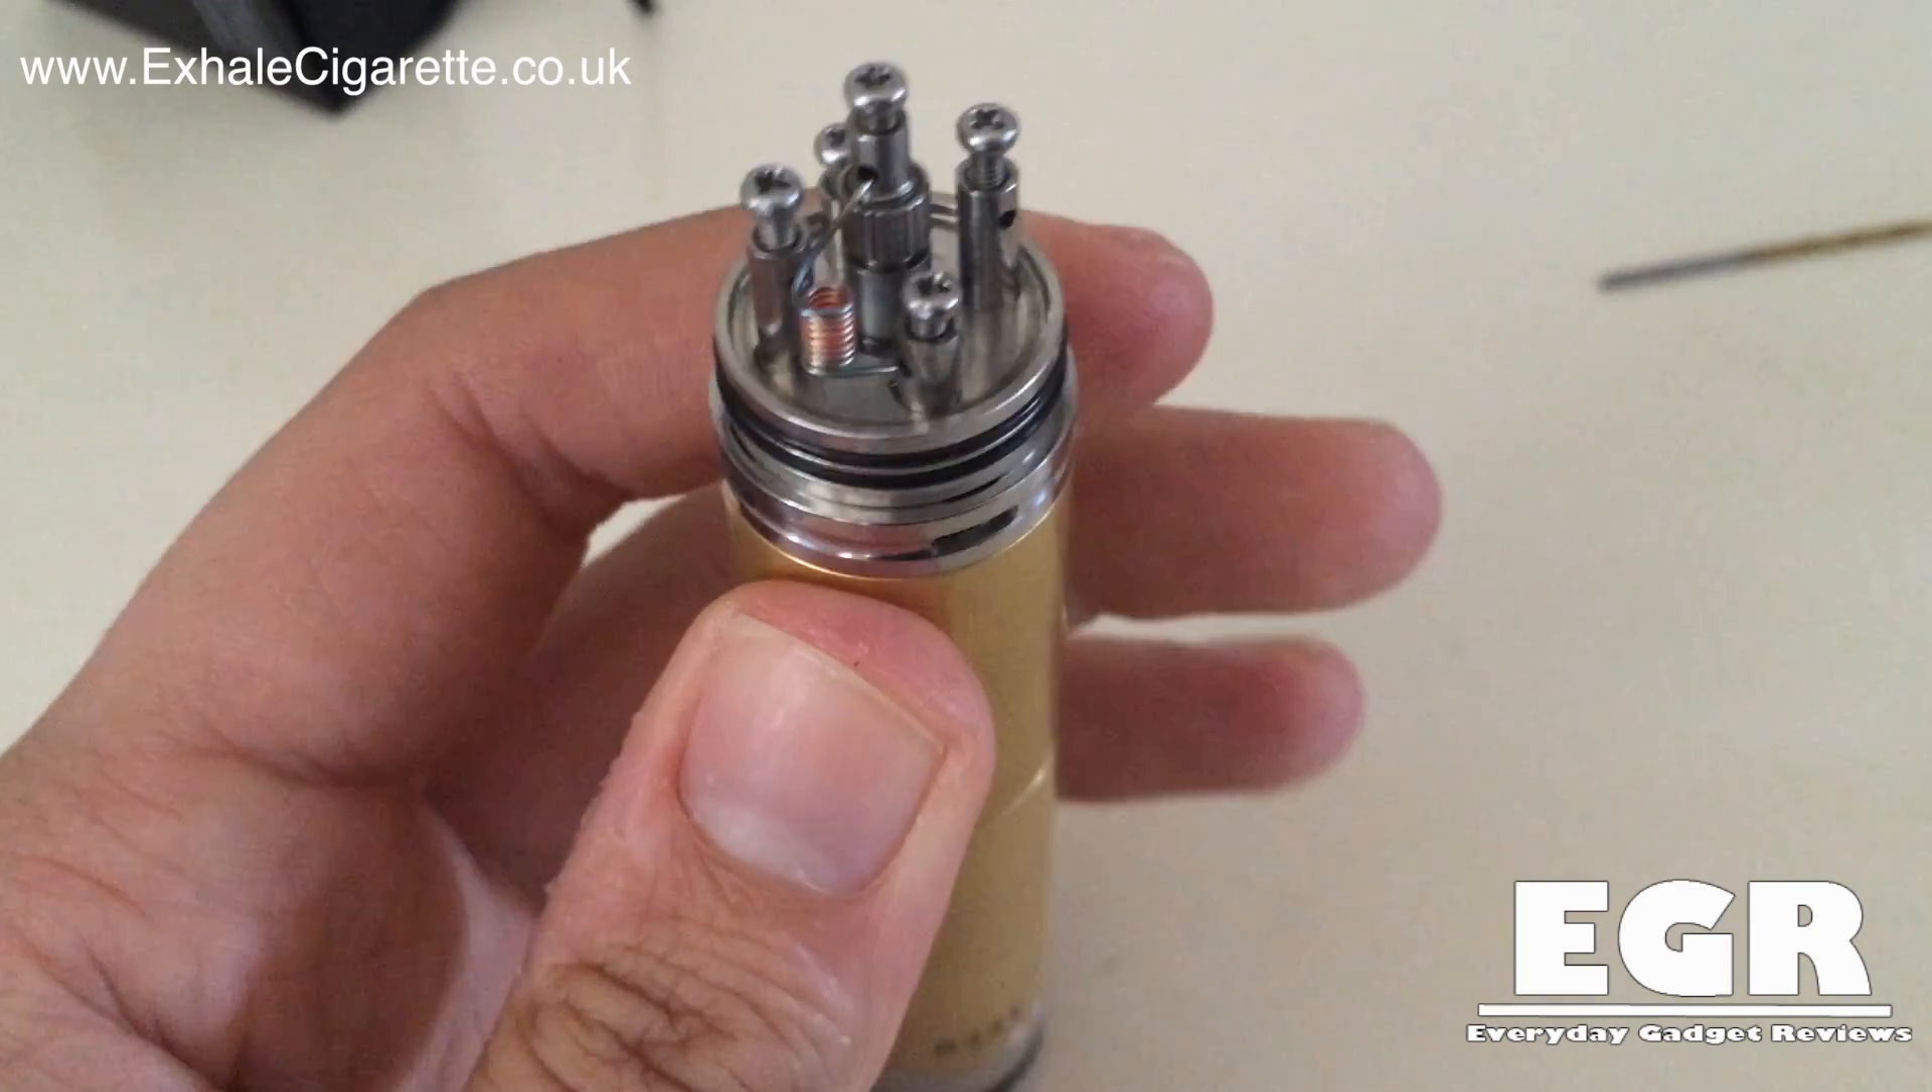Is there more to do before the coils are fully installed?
Yes.